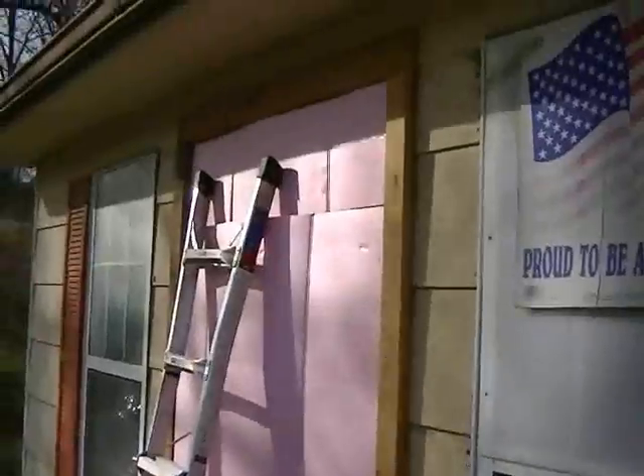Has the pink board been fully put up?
Yes.